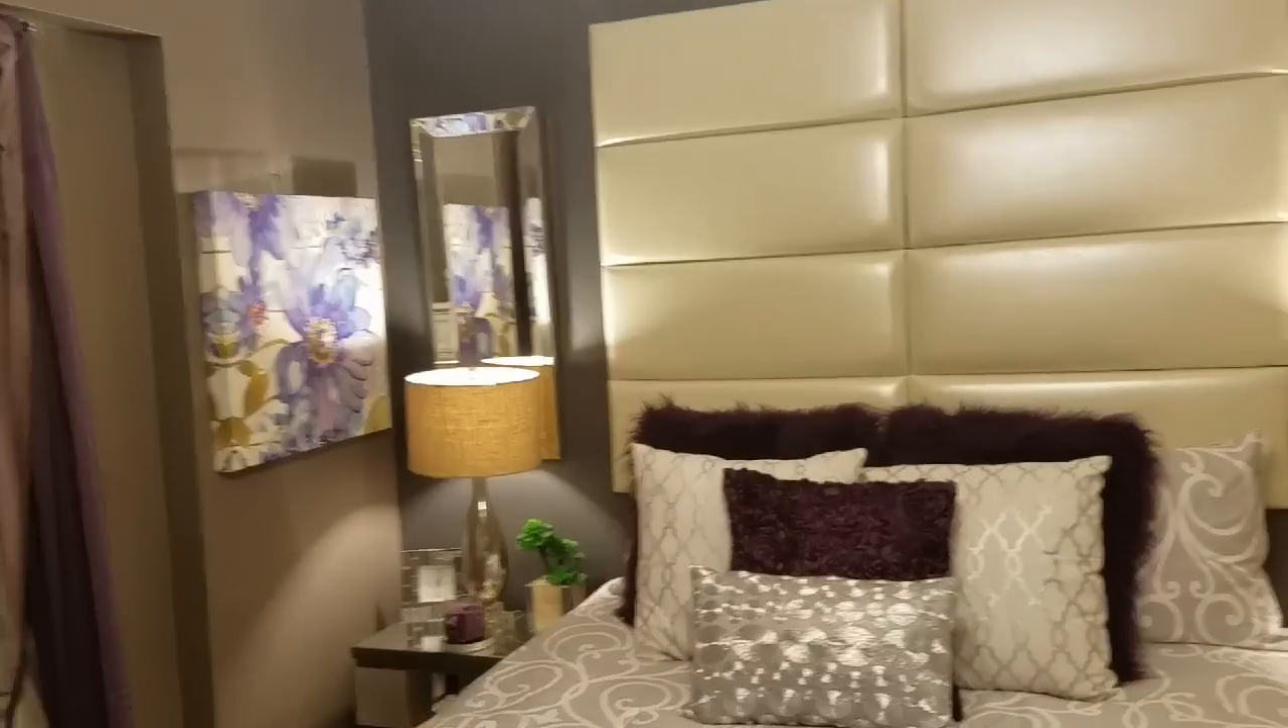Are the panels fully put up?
Yes.